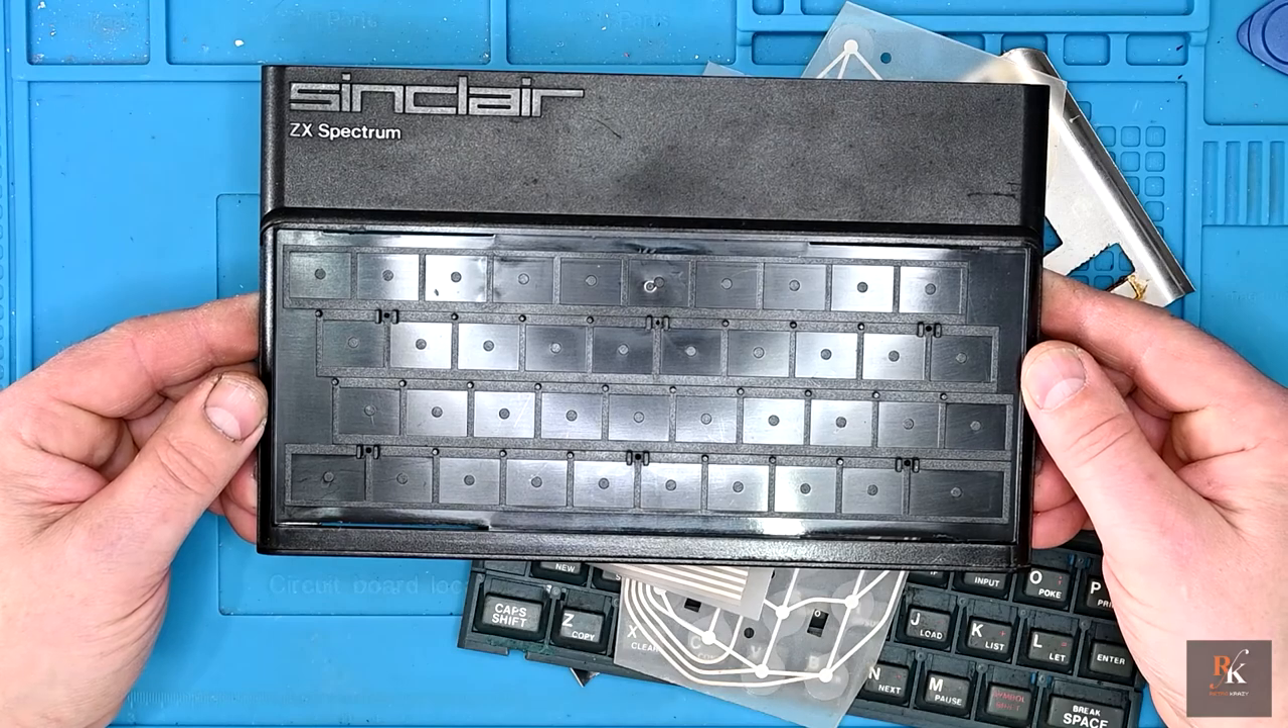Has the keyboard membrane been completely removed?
Yes.